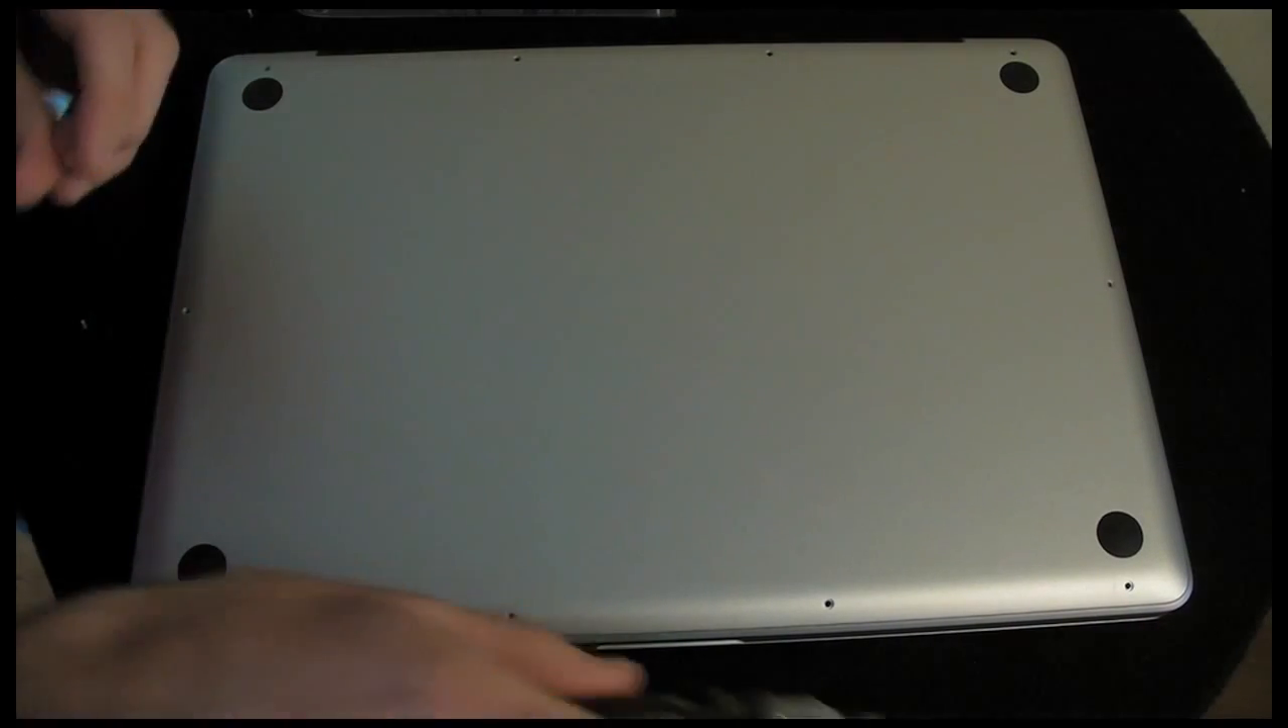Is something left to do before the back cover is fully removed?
Yes.